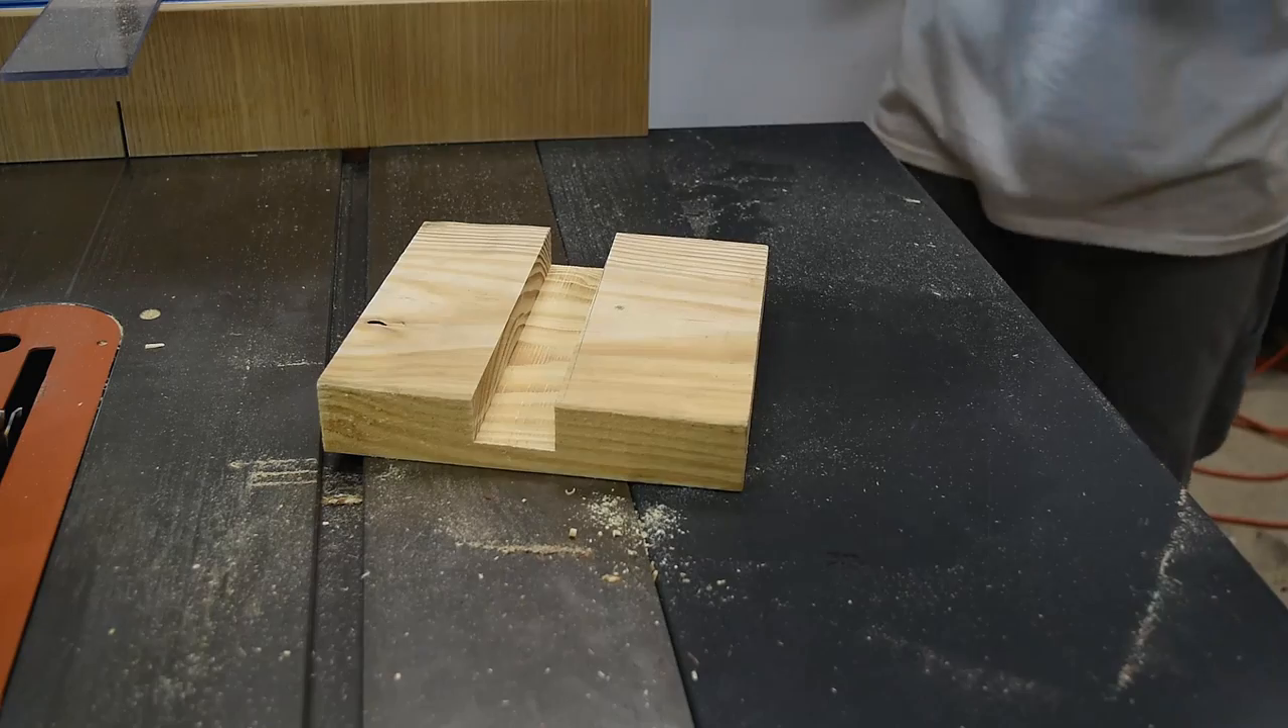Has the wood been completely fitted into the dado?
No.